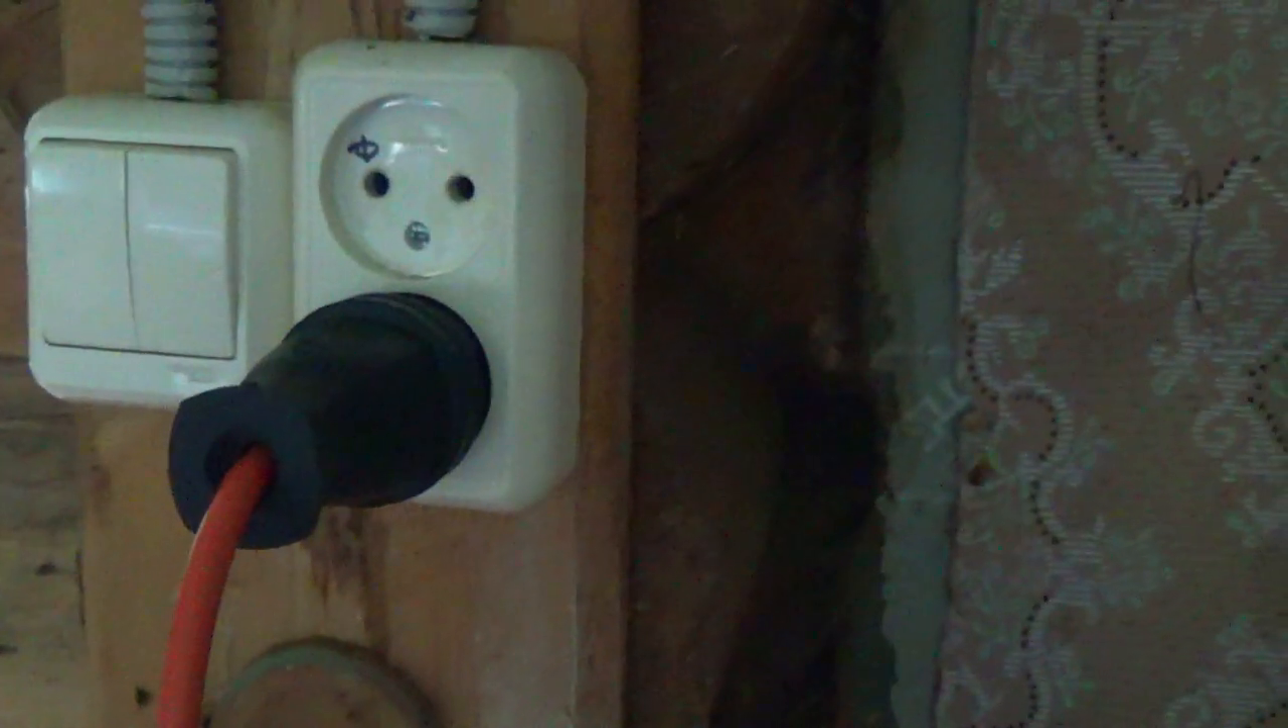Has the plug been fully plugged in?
Yes.